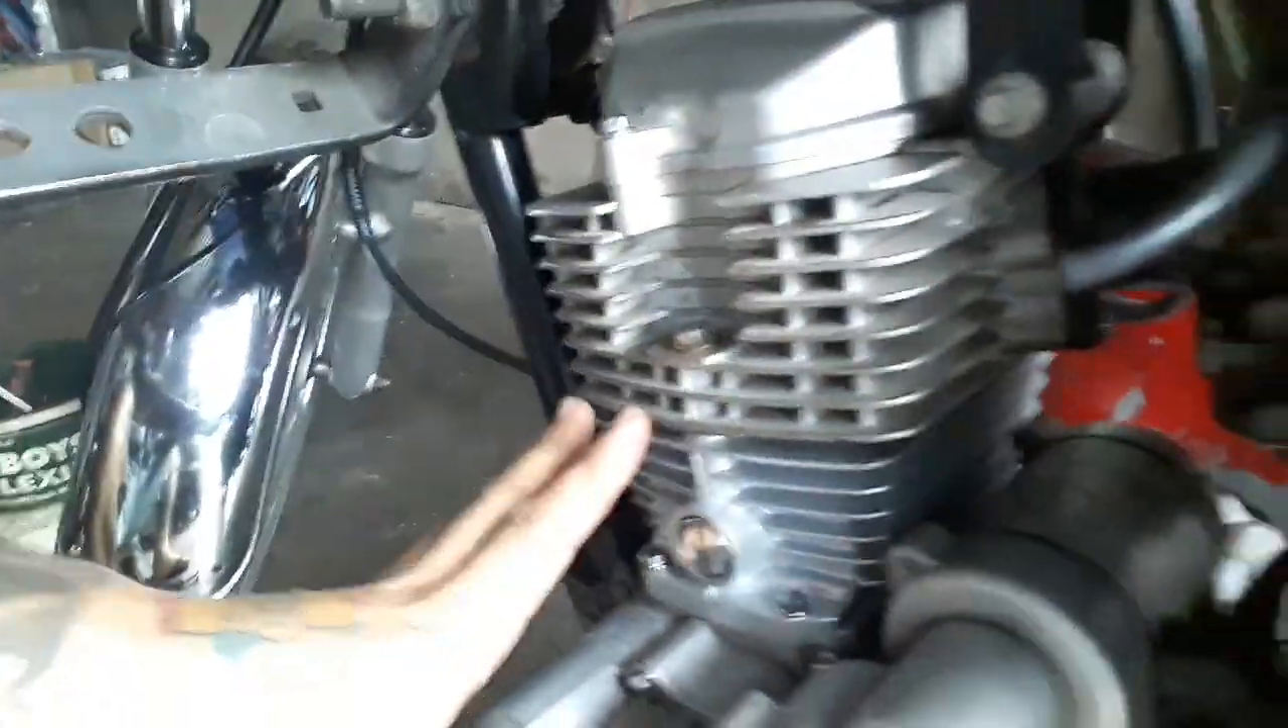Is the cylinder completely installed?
Yes.